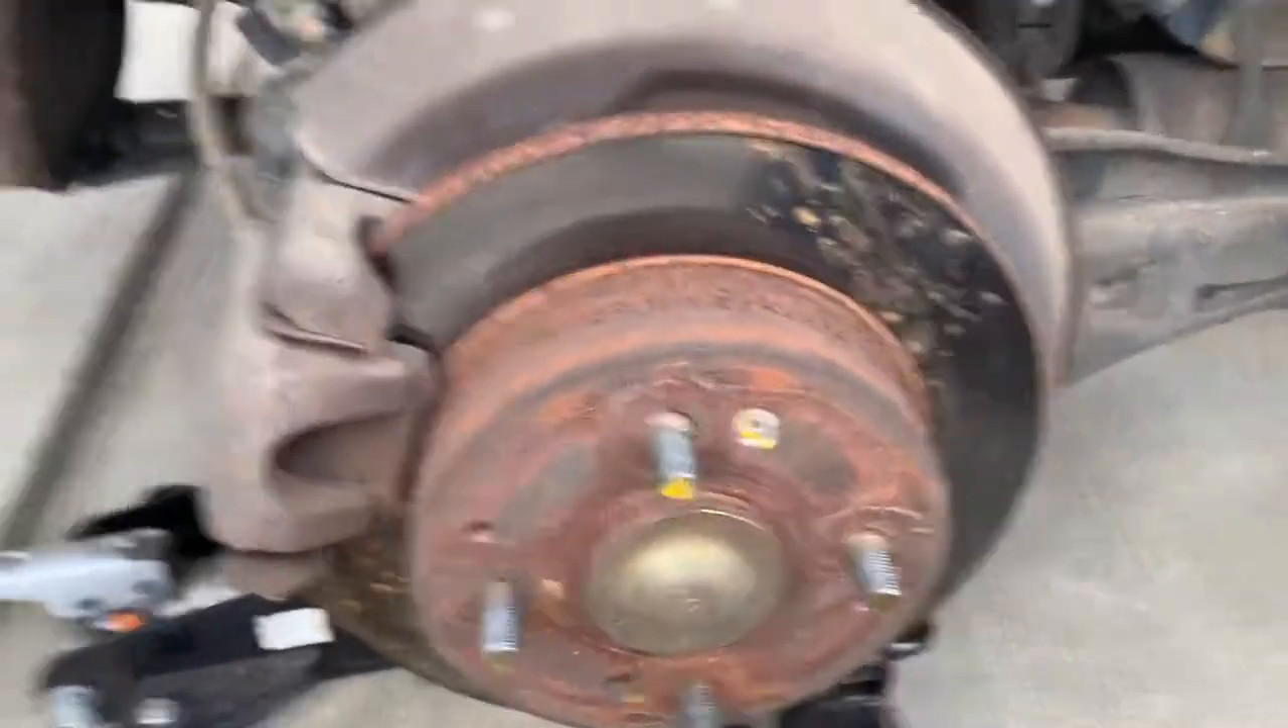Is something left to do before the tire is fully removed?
No.